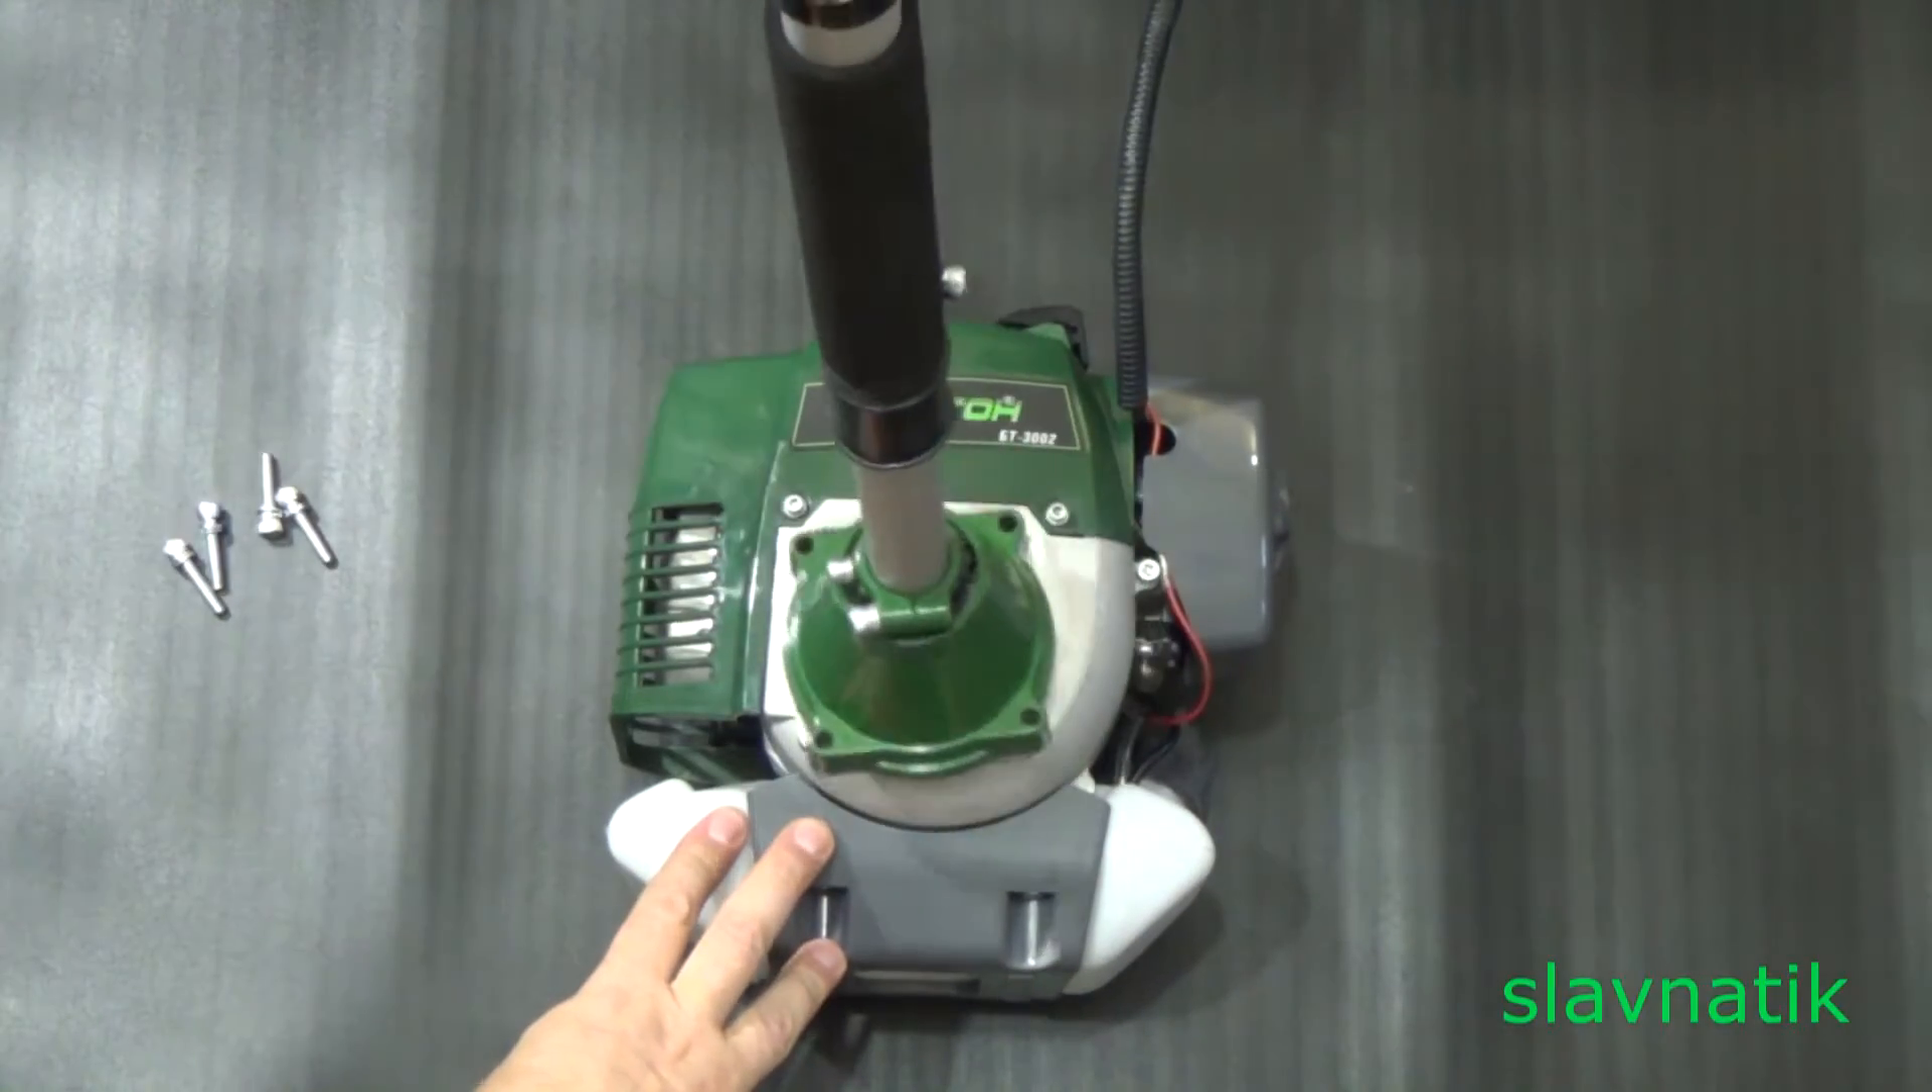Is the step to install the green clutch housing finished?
No.